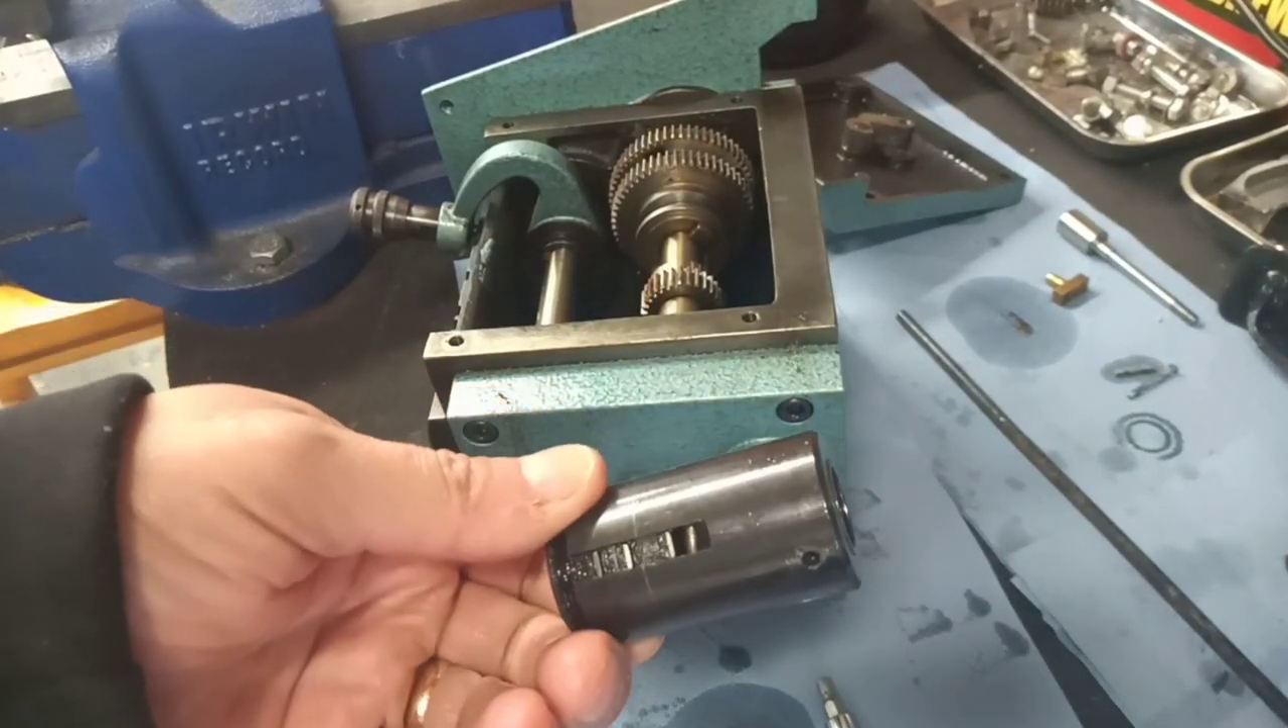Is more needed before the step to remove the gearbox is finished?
No.